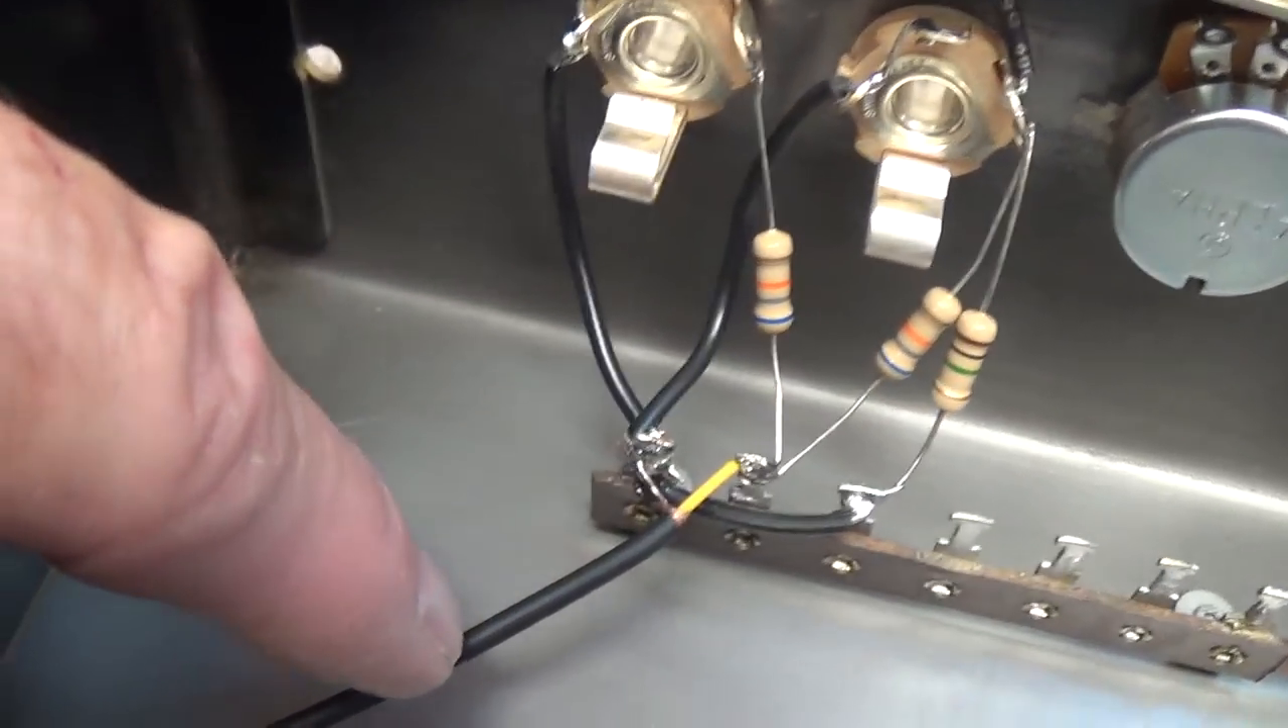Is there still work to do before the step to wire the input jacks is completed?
No.